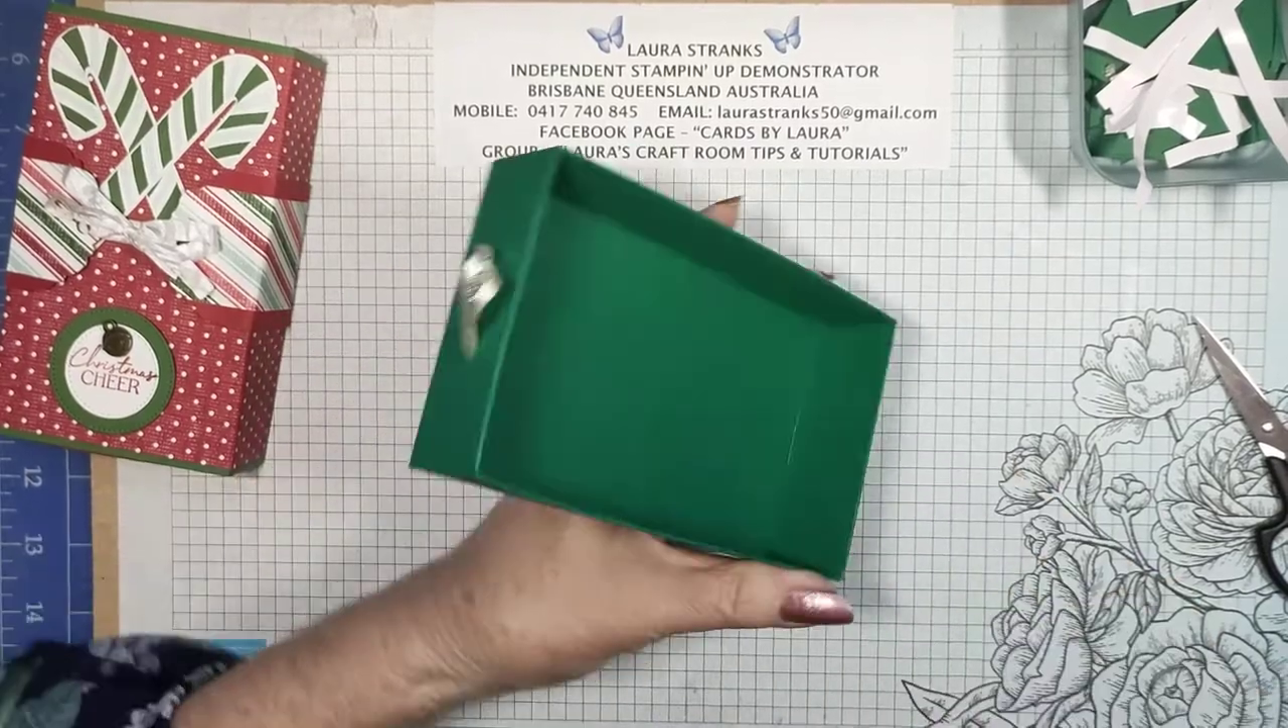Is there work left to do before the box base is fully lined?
Yes.